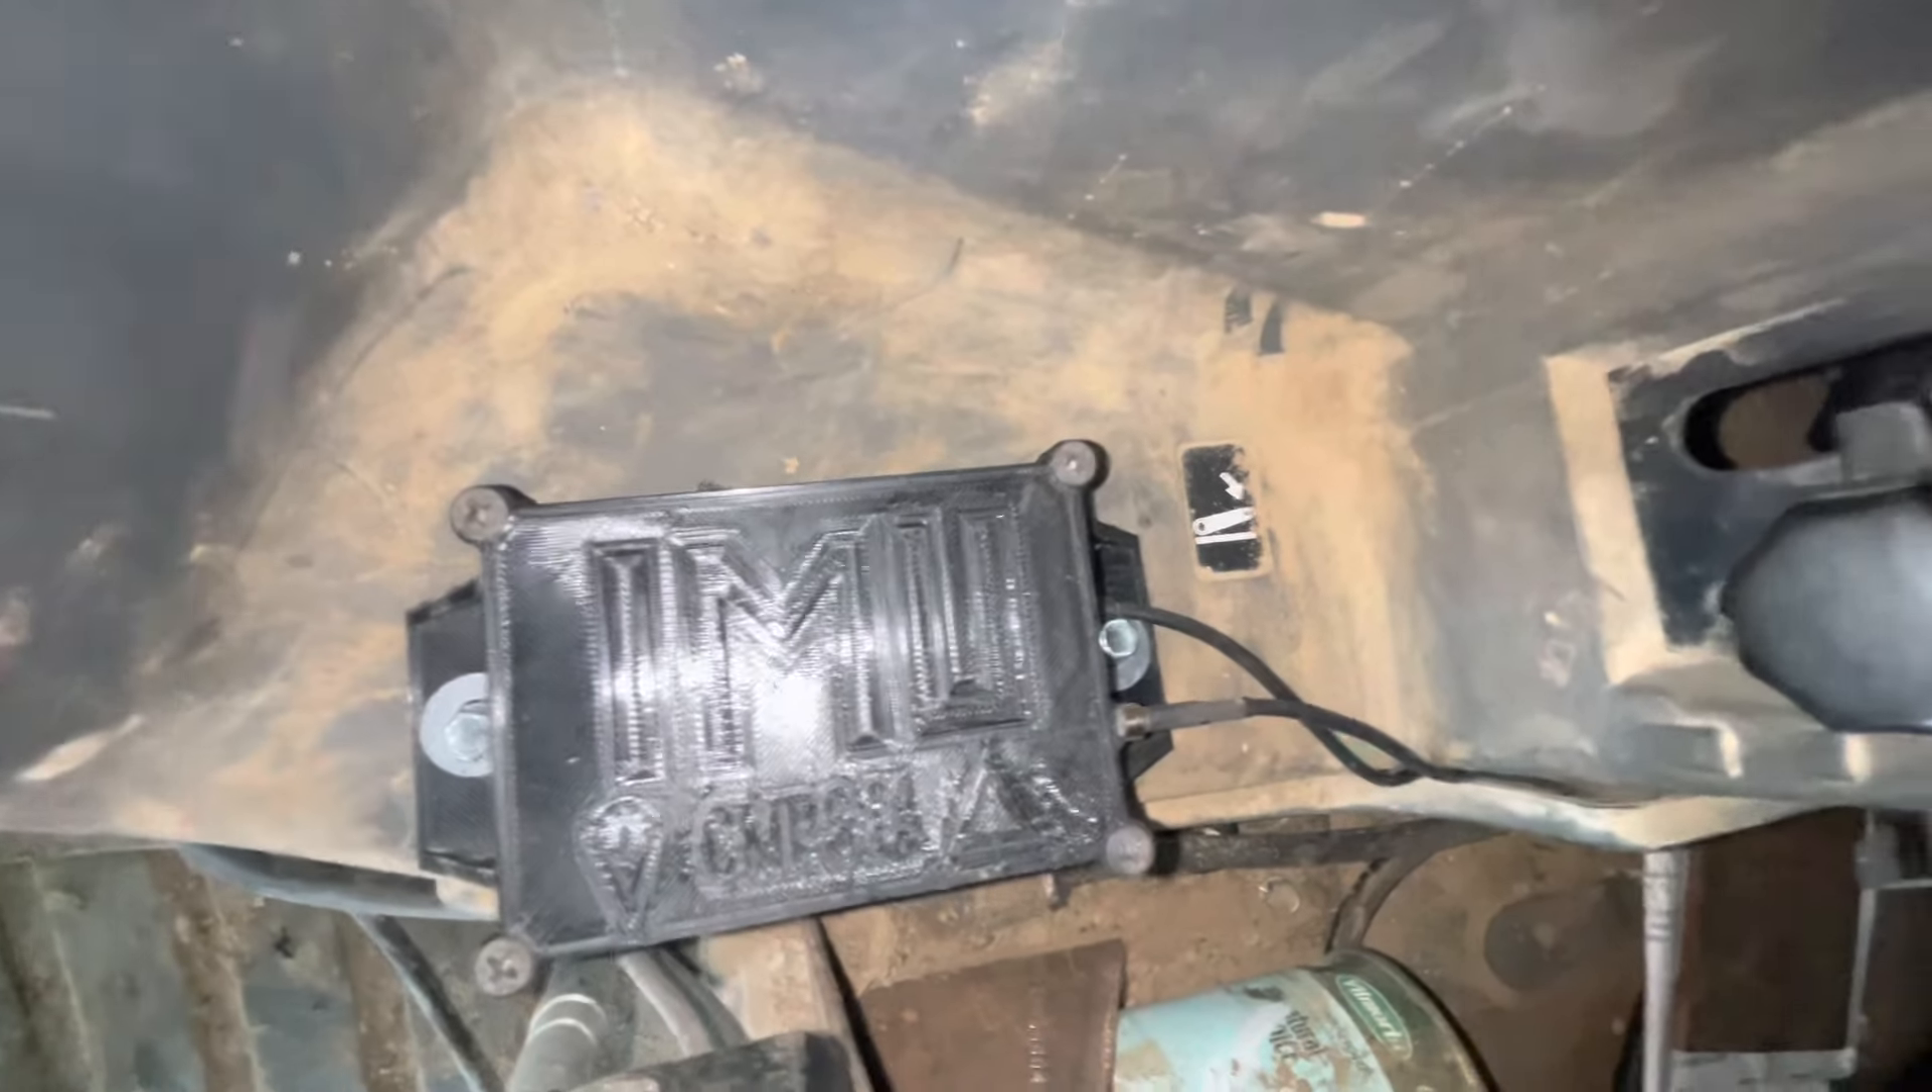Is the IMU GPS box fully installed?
Yes.